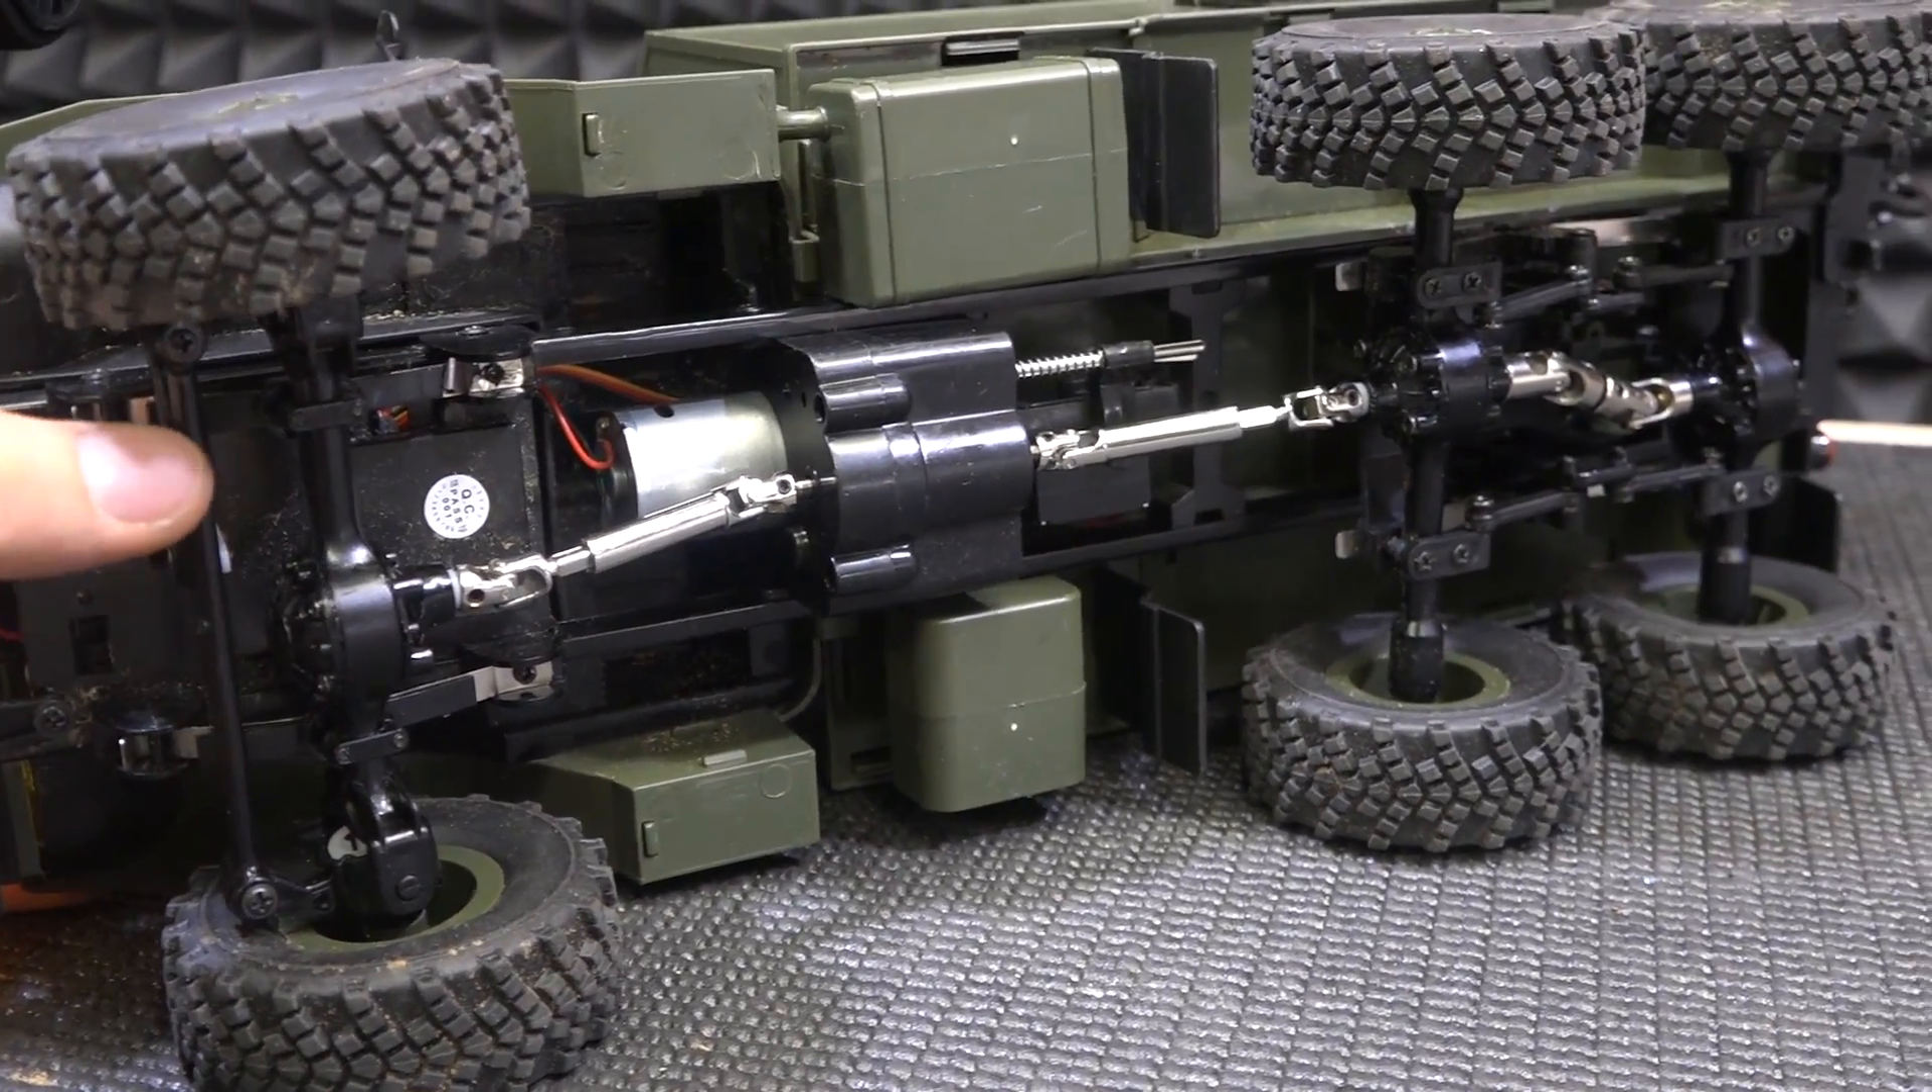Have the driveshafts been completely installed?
Yes.